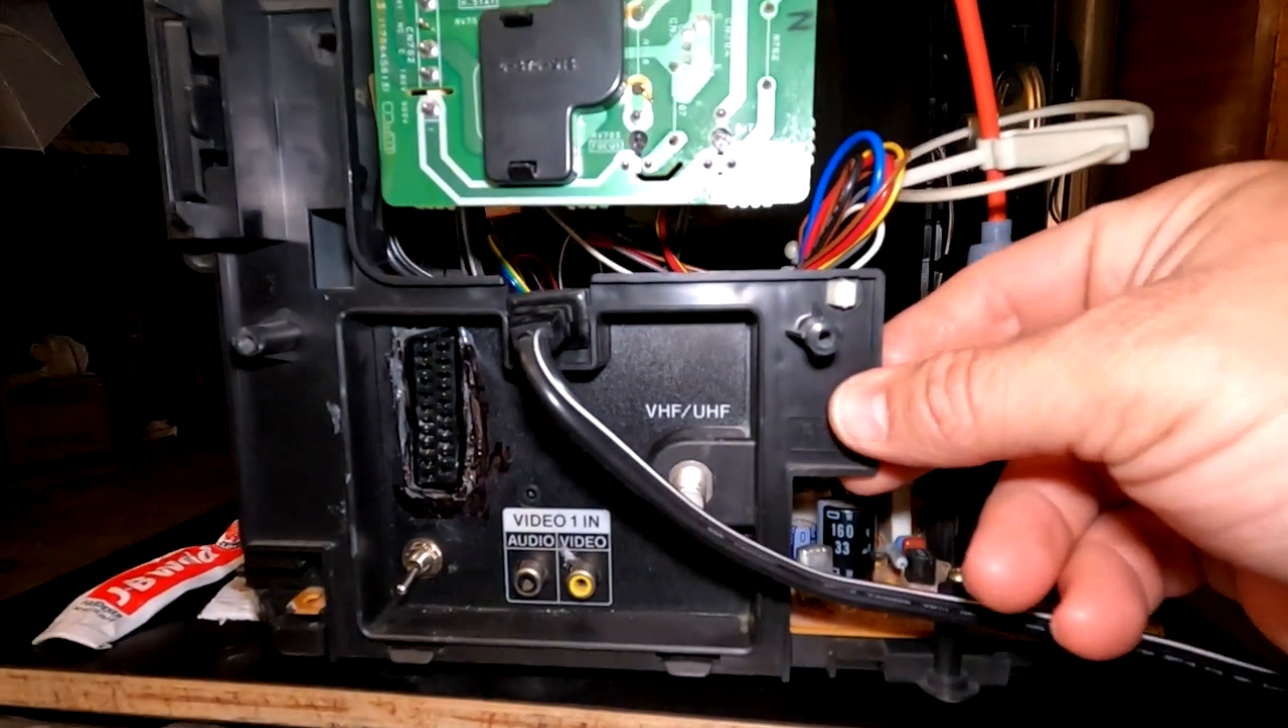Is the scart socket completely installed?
Yes.